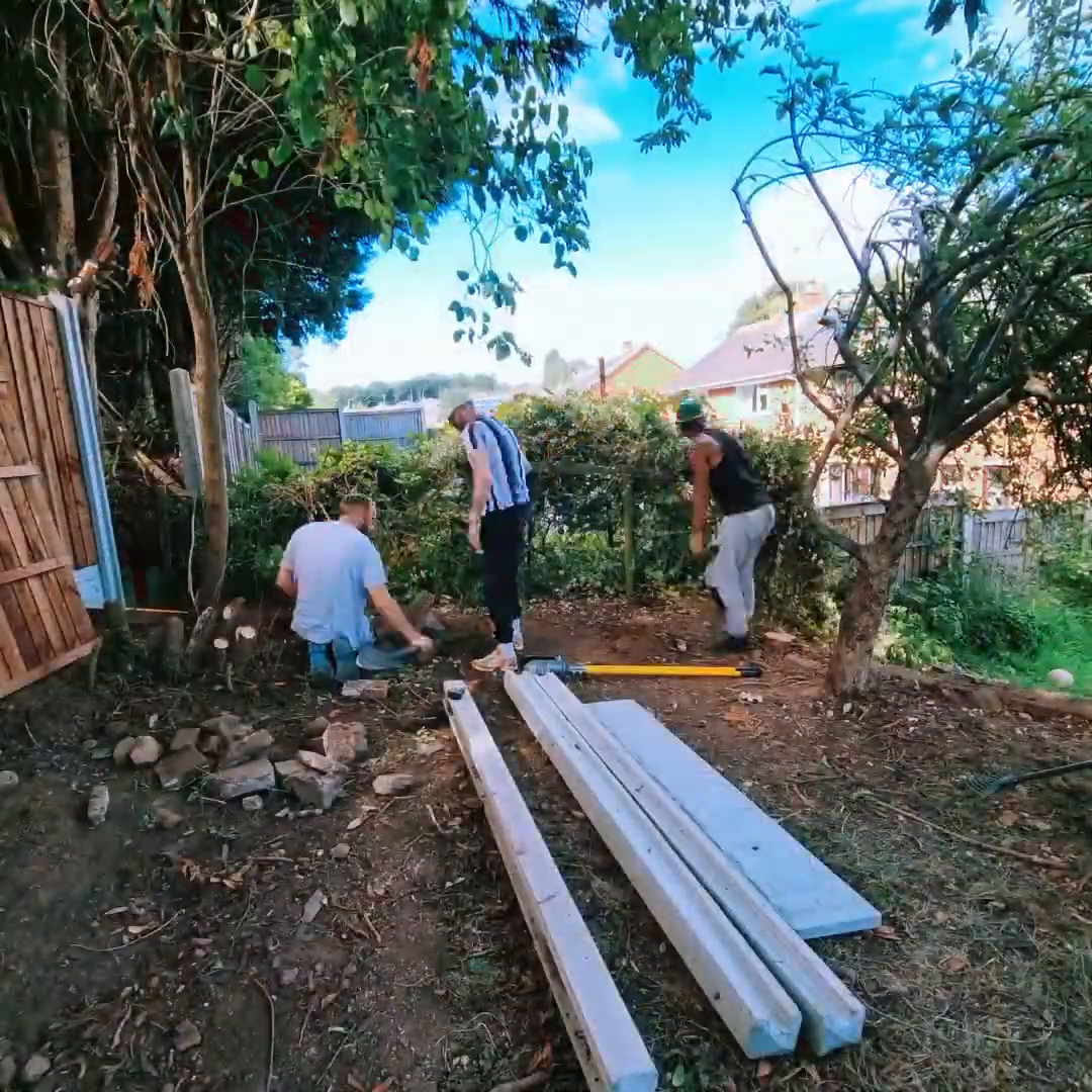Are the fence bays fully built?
No.